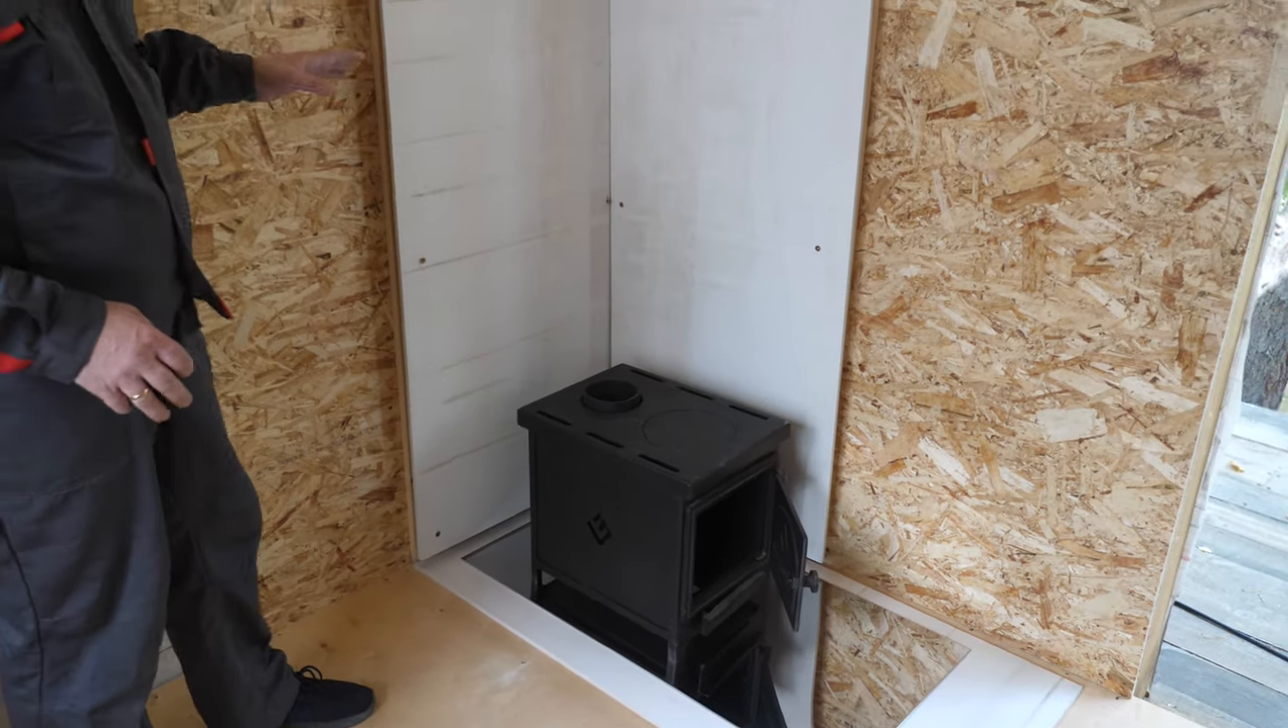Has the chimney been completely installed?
No.